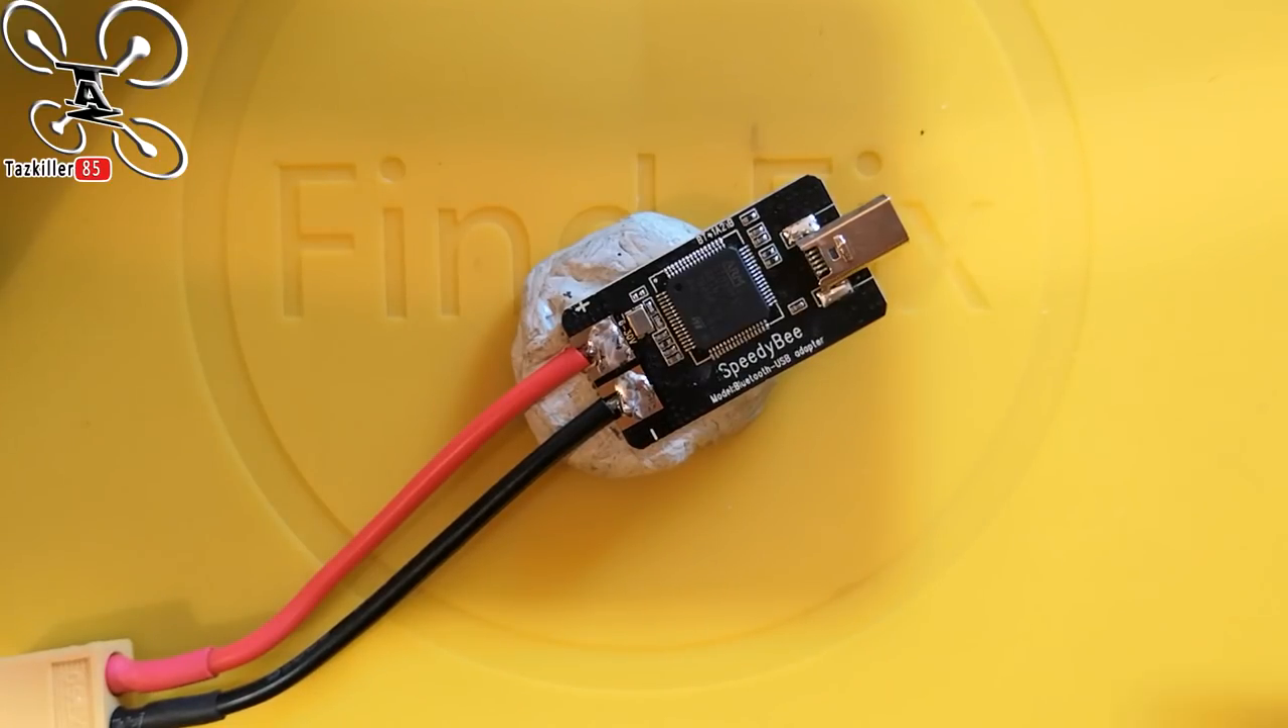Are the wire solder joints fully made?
Yes.